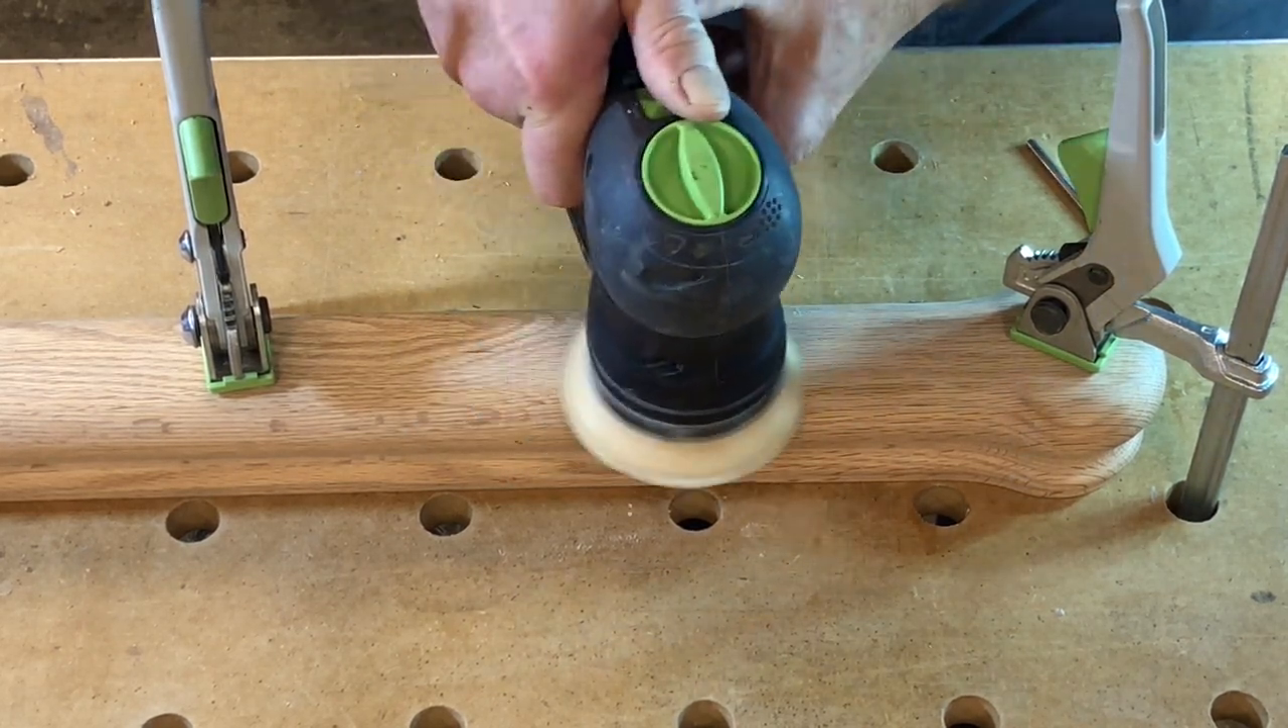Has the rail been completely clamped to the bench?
Yes.